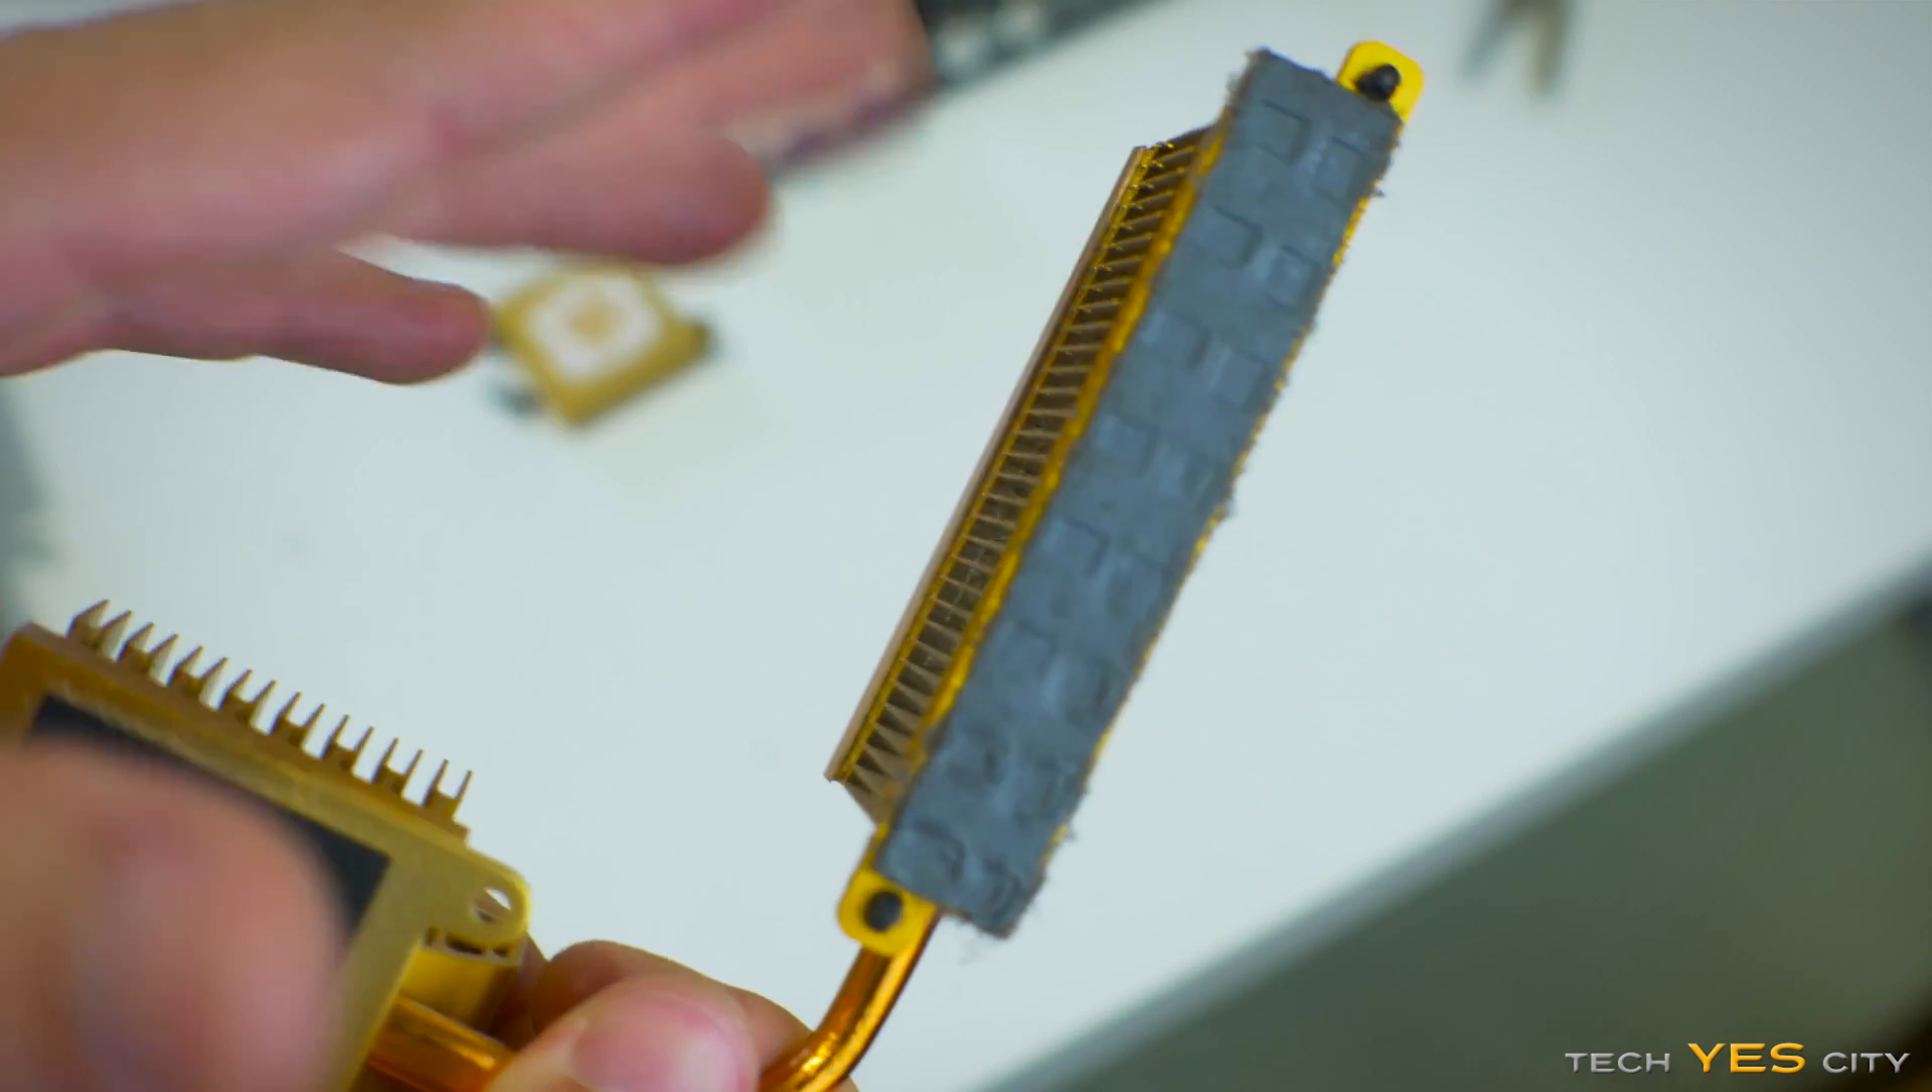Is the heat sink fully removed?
Yes.